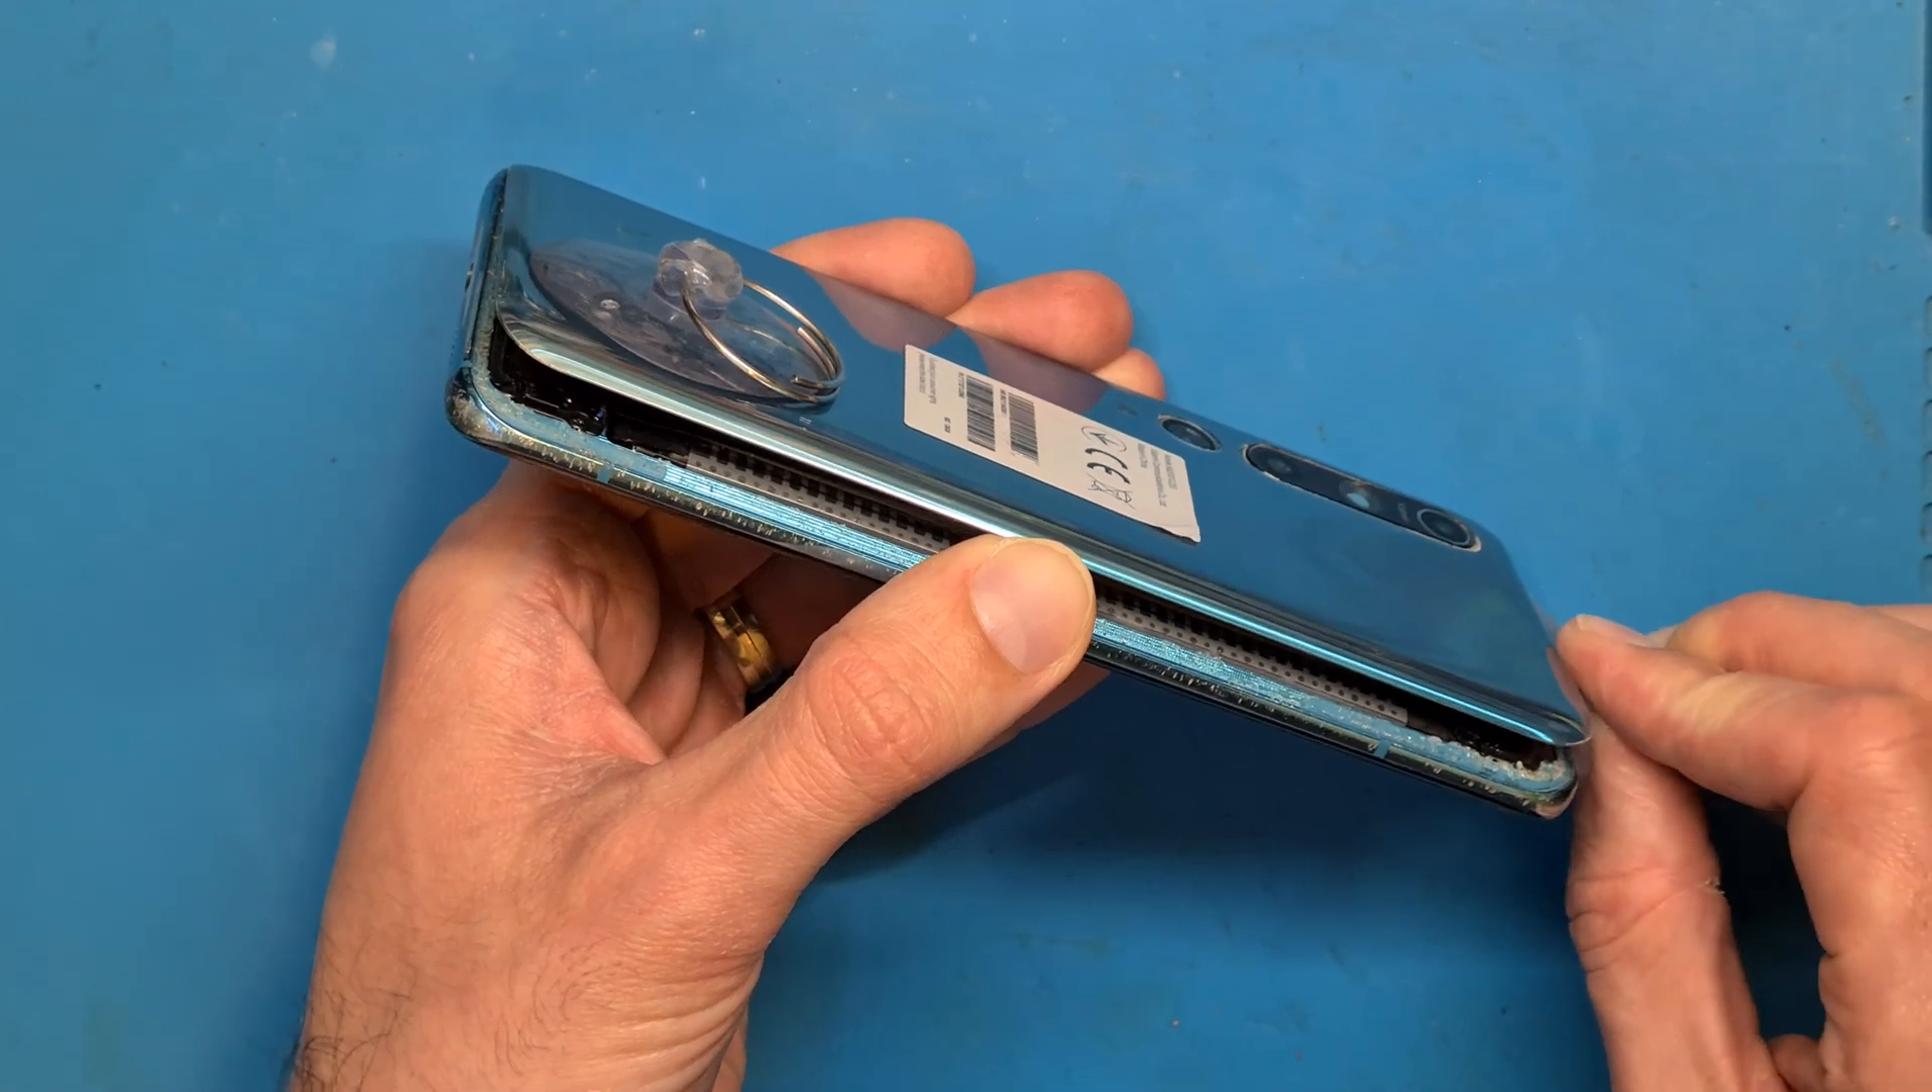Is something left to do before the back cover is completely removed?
Yes.